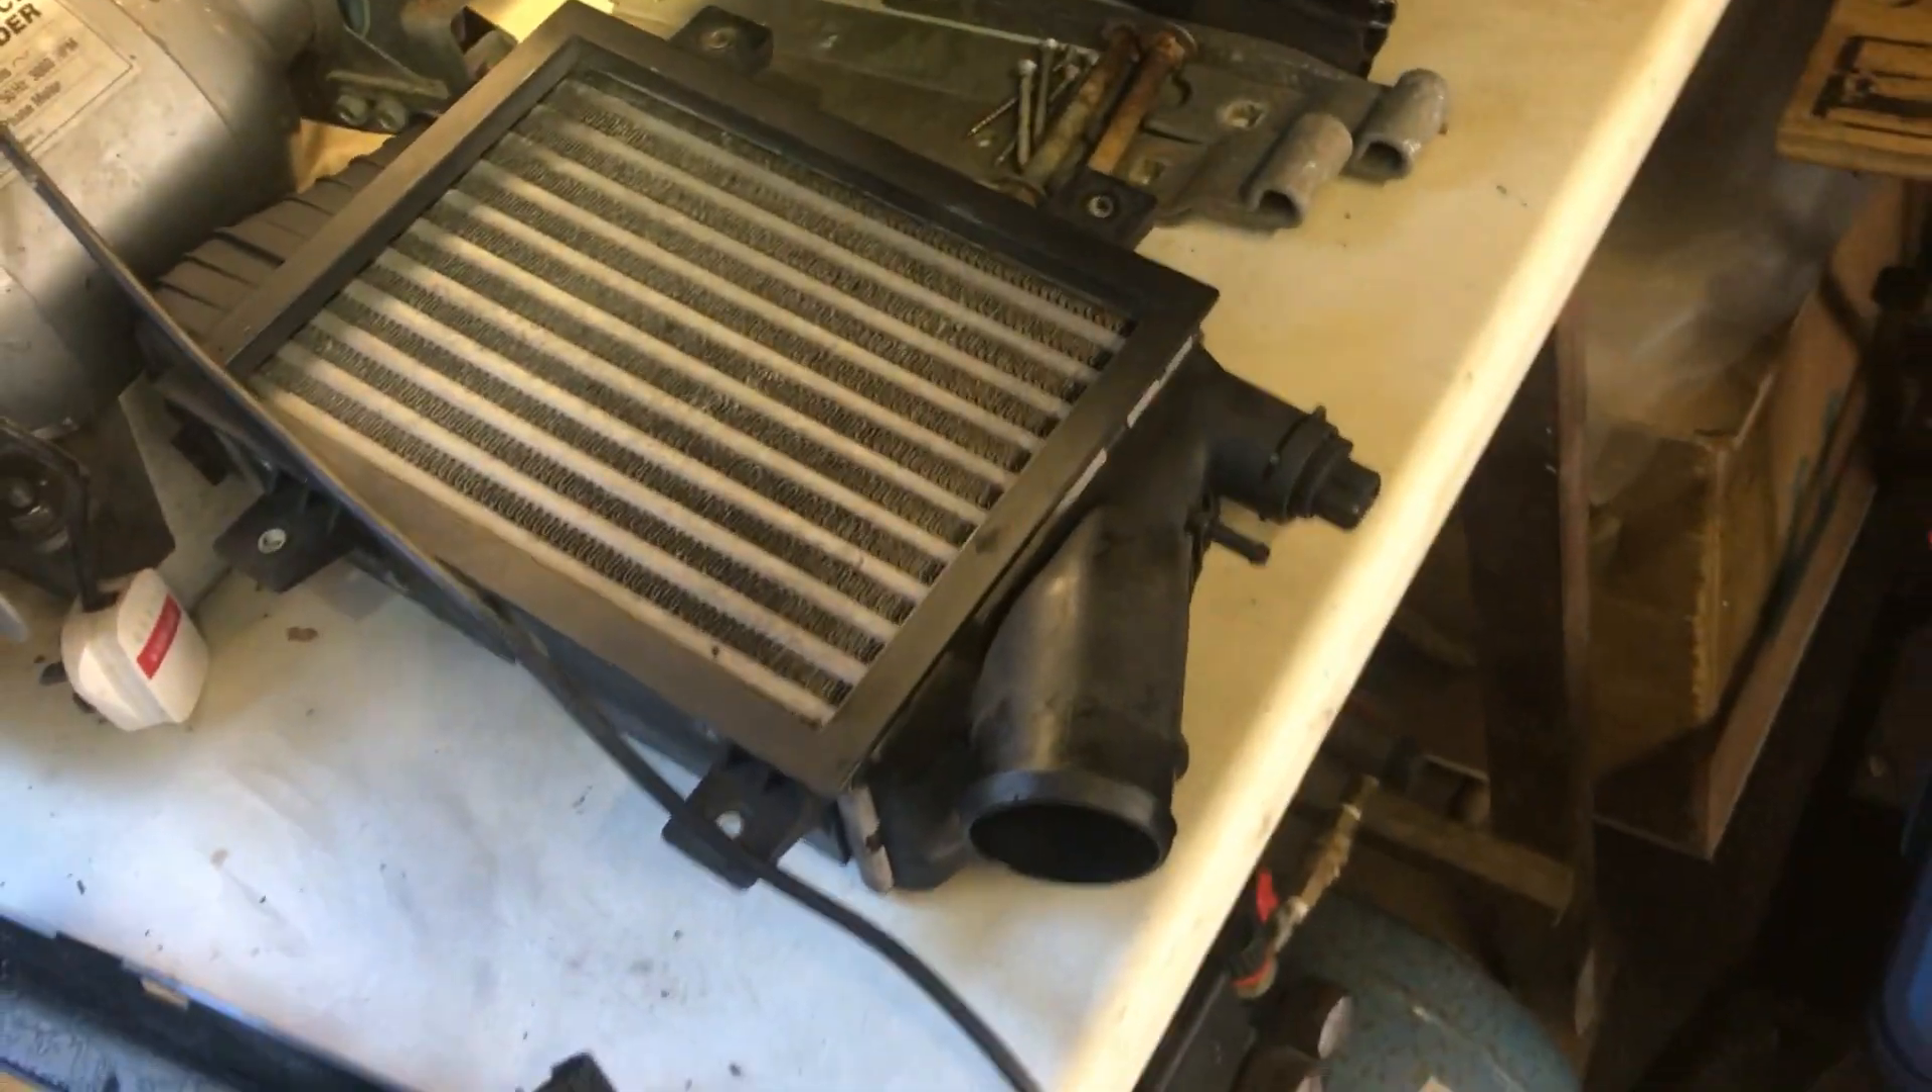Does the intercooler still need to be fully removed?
No.